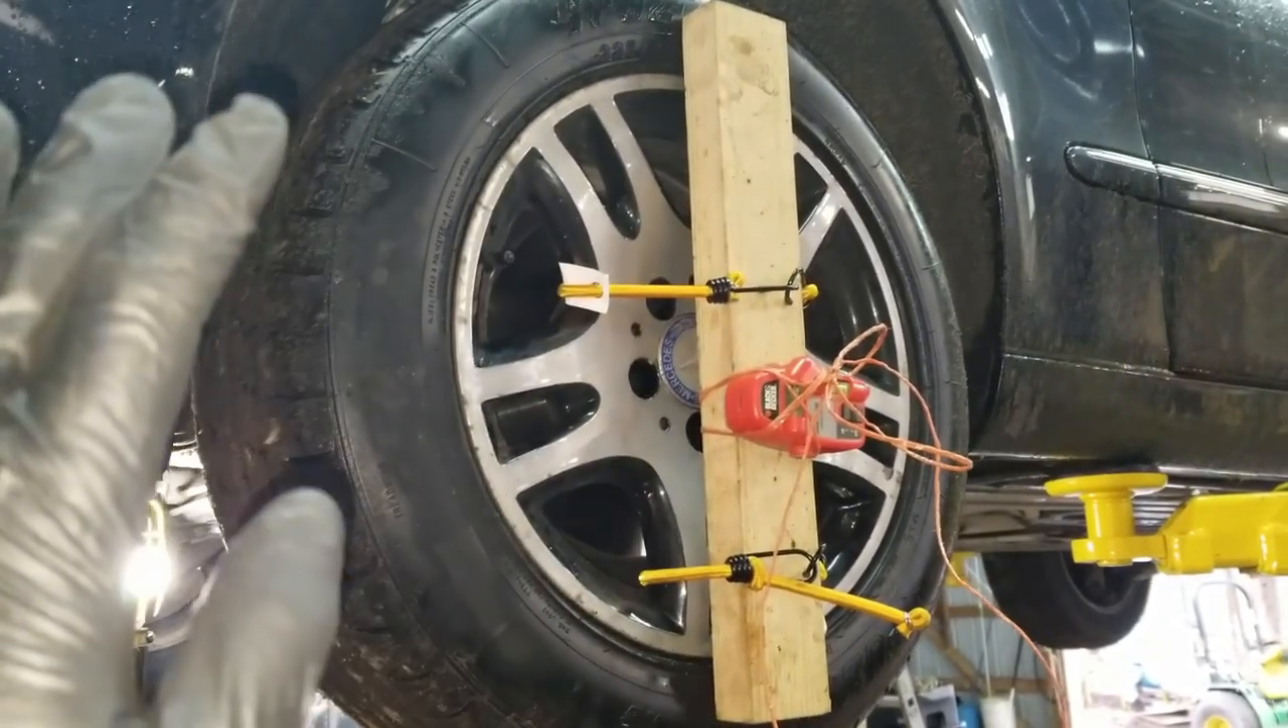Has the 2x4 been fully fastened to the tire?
Yes.